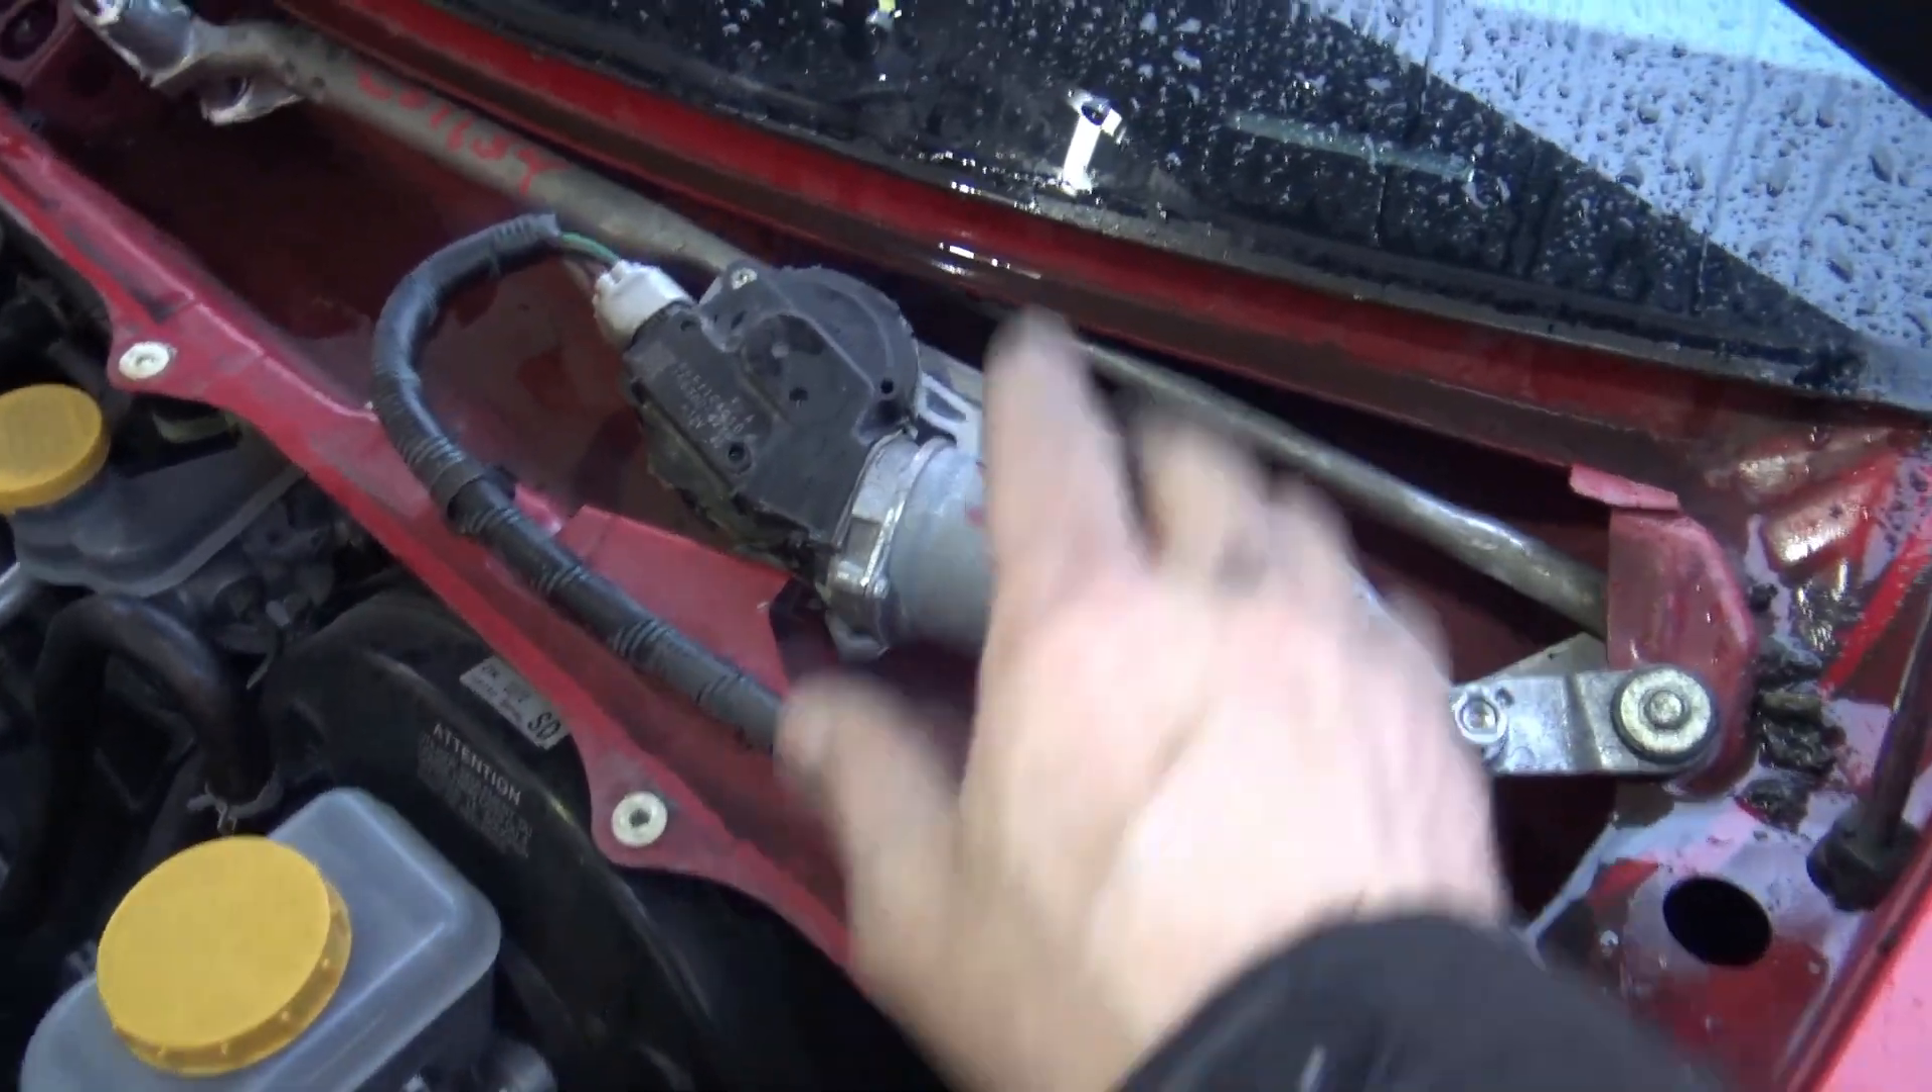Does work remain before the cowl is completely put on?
Yes.